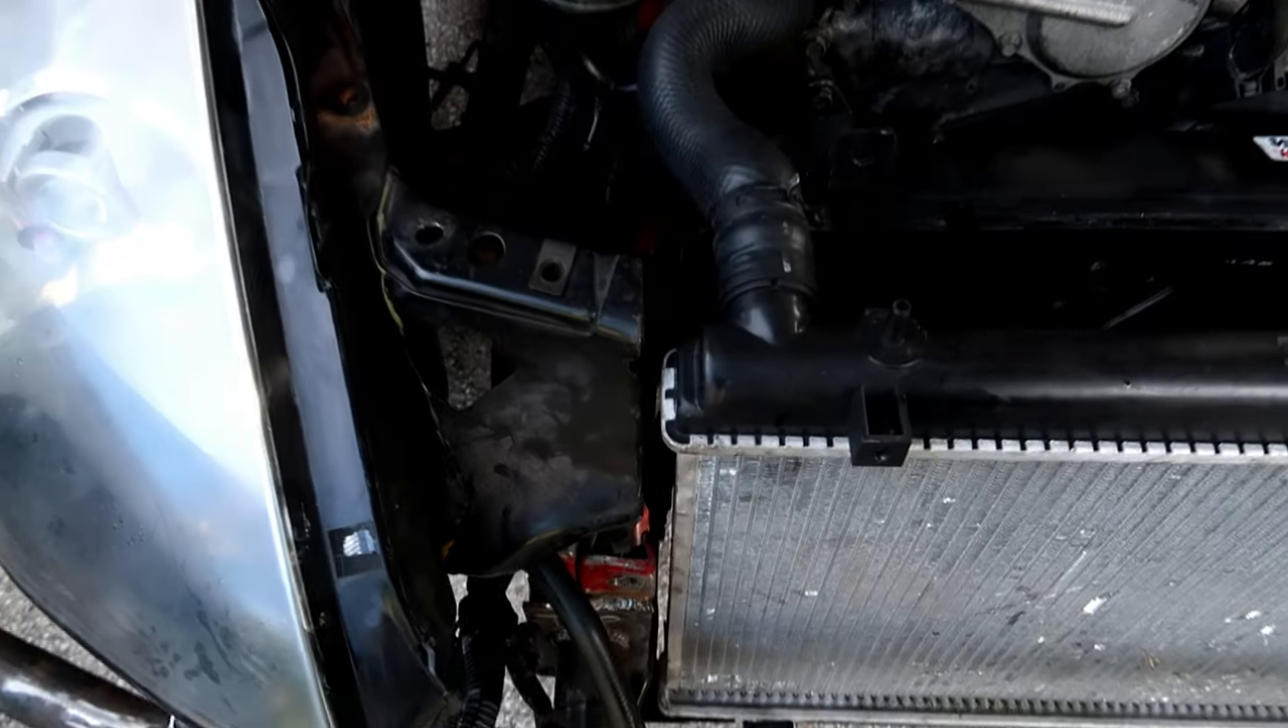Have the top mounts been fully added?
No.